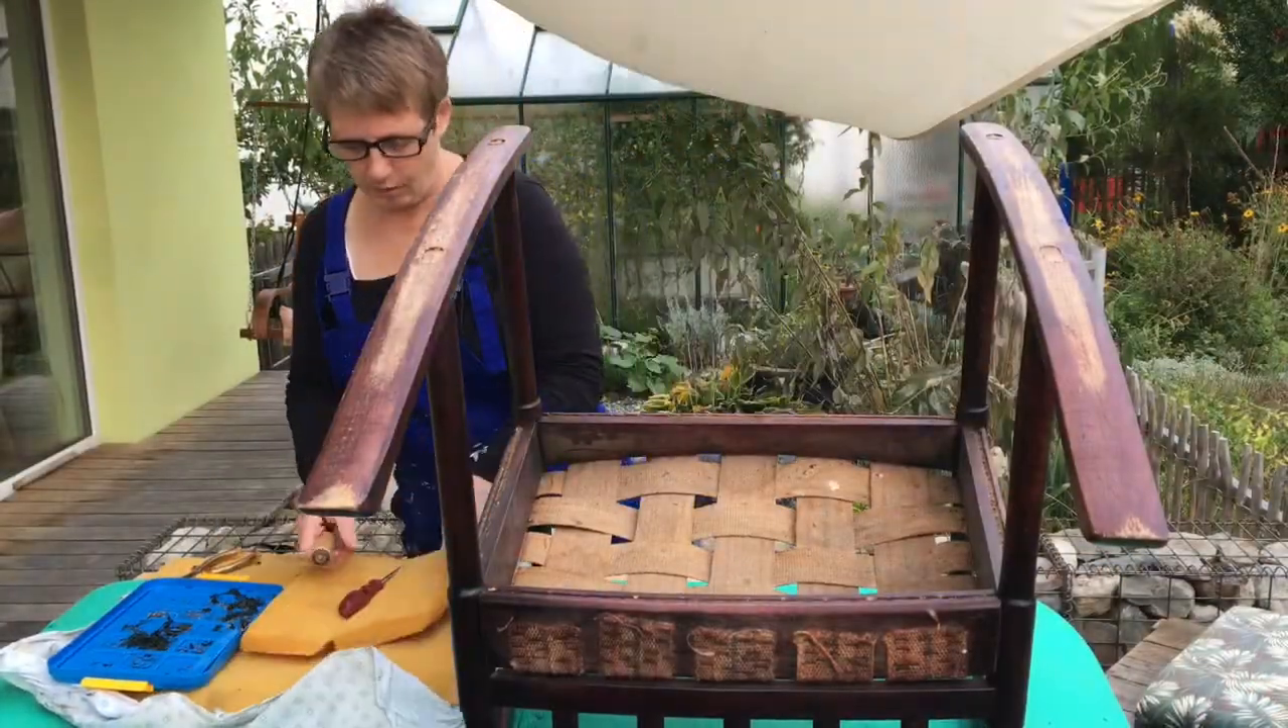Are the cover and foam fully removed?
Yes.